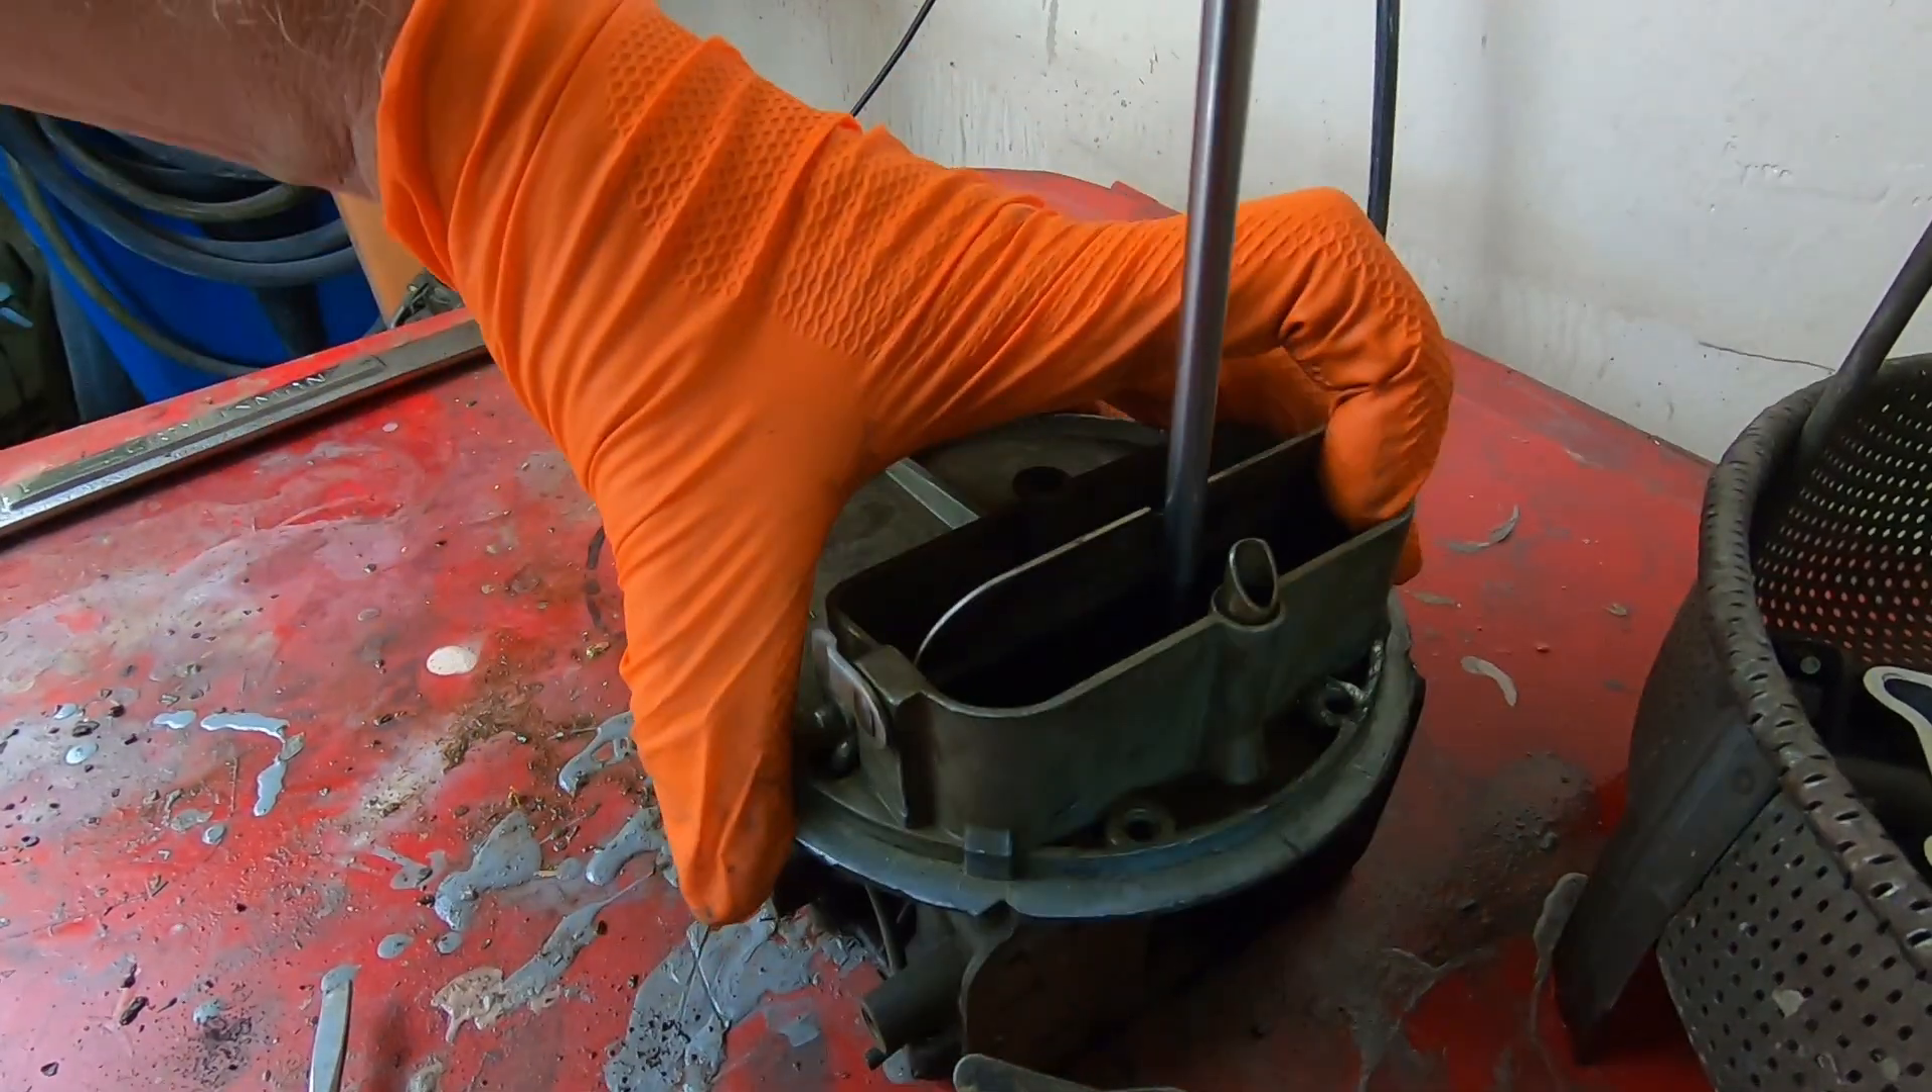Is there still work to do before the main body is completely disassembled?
Yes.